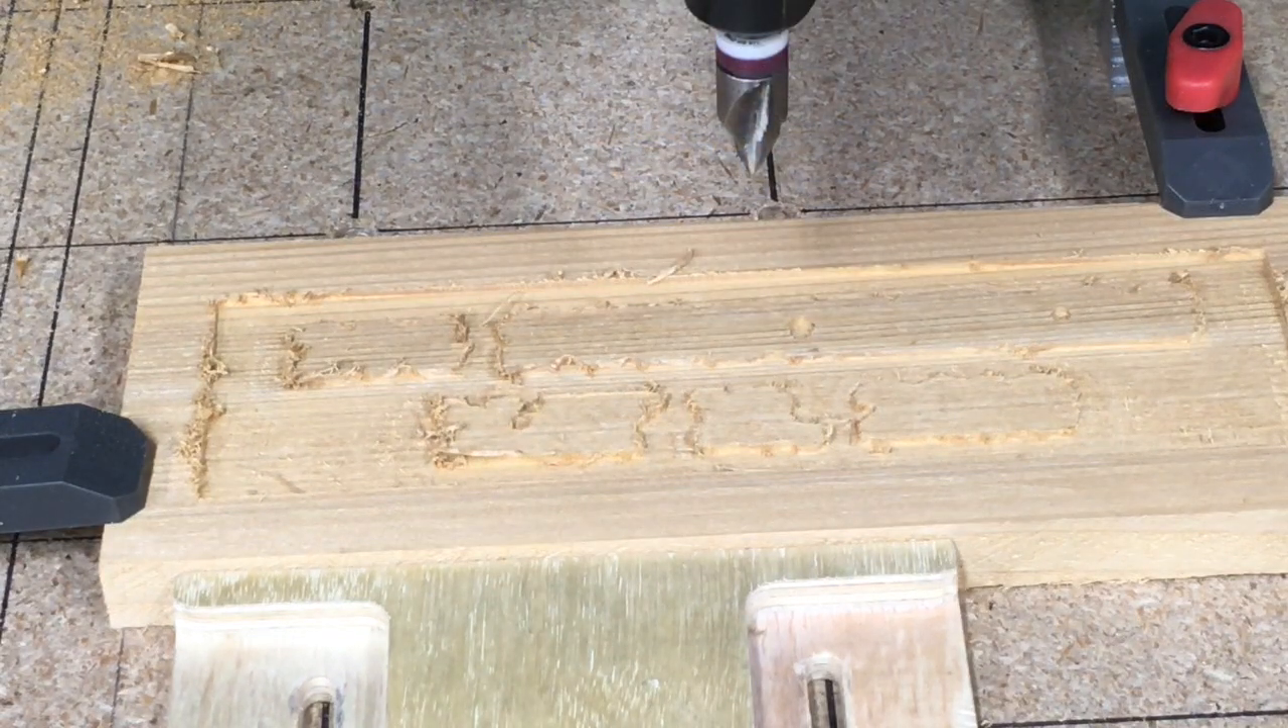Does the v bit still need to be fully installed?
No.